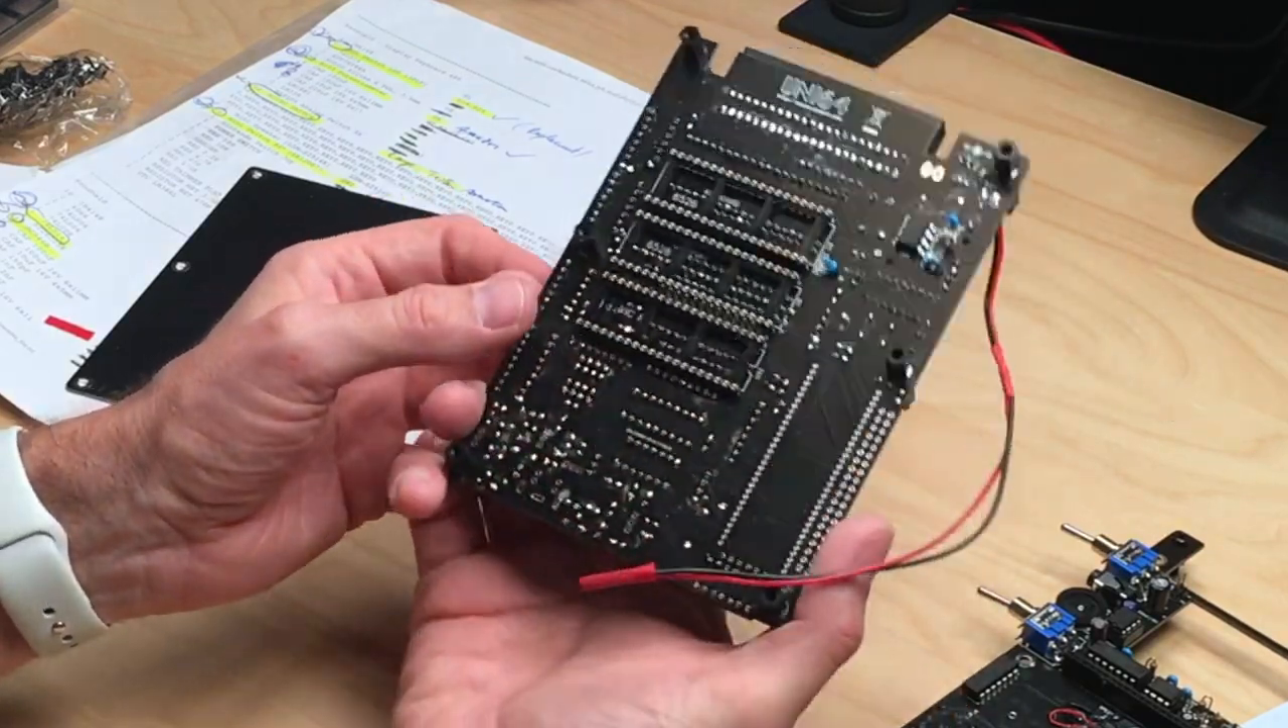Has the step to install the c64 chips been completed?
No.